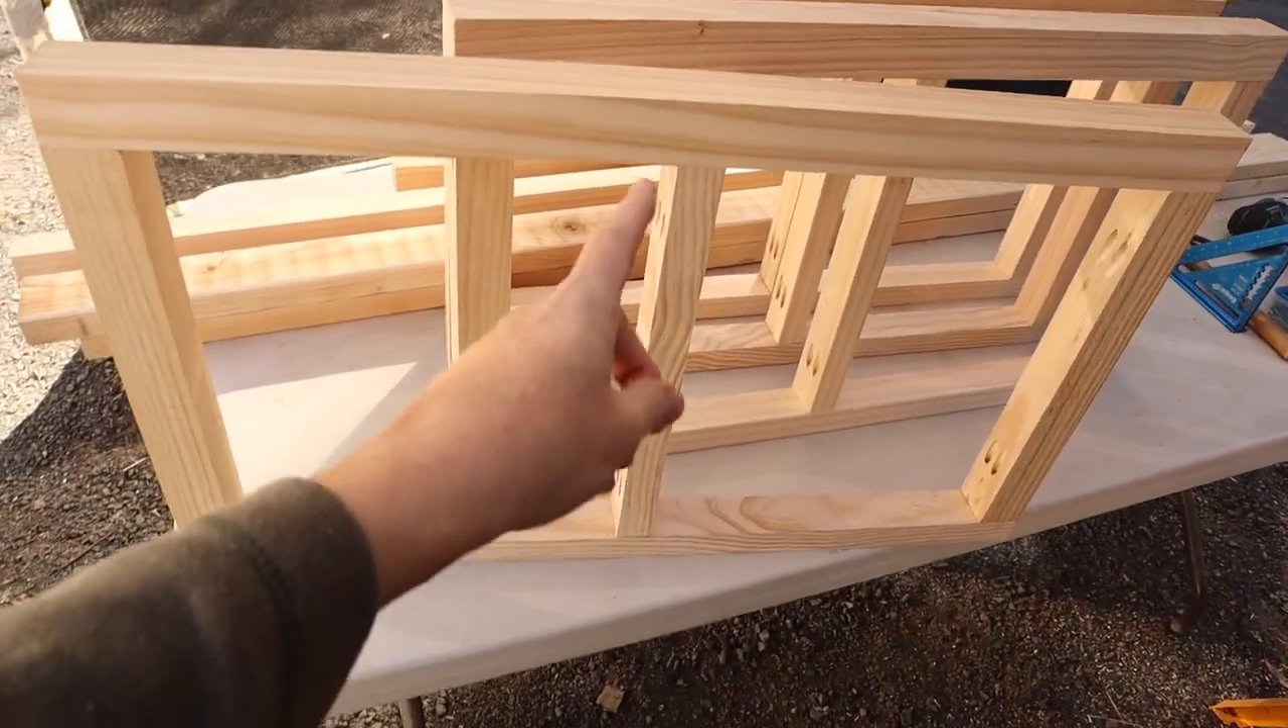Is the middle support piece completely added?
Yes.